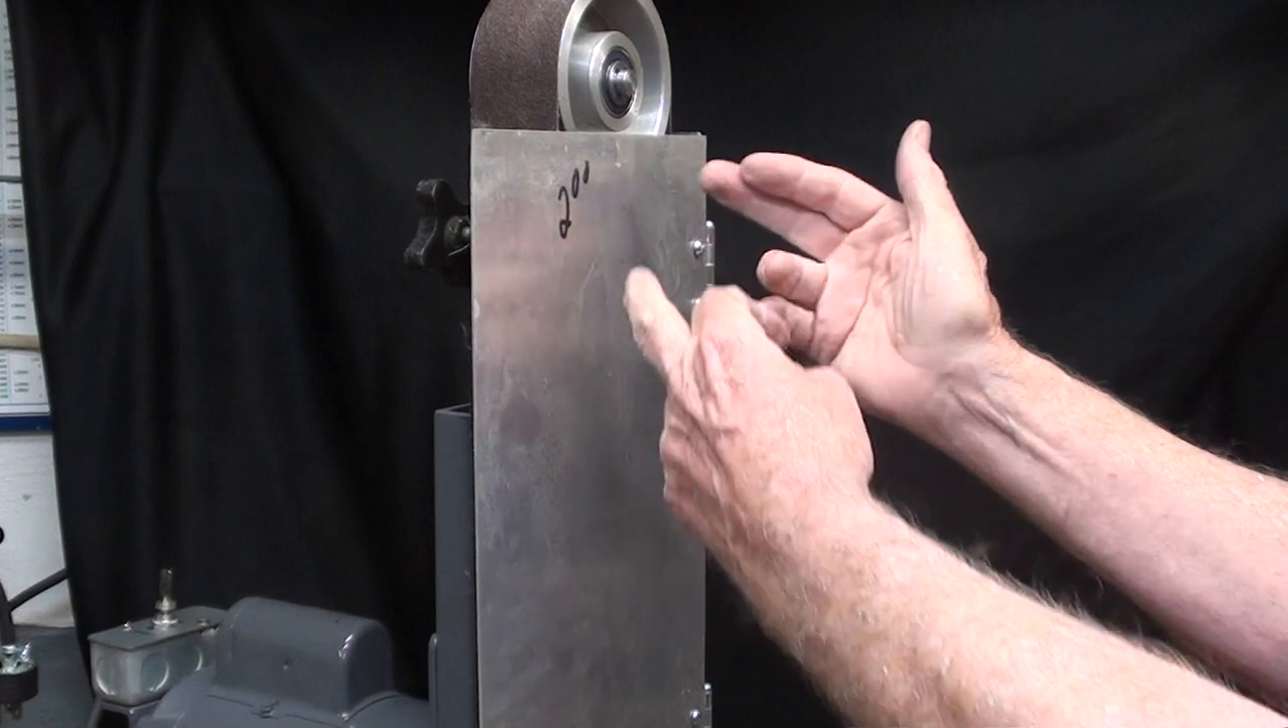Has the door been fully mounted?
Yes.